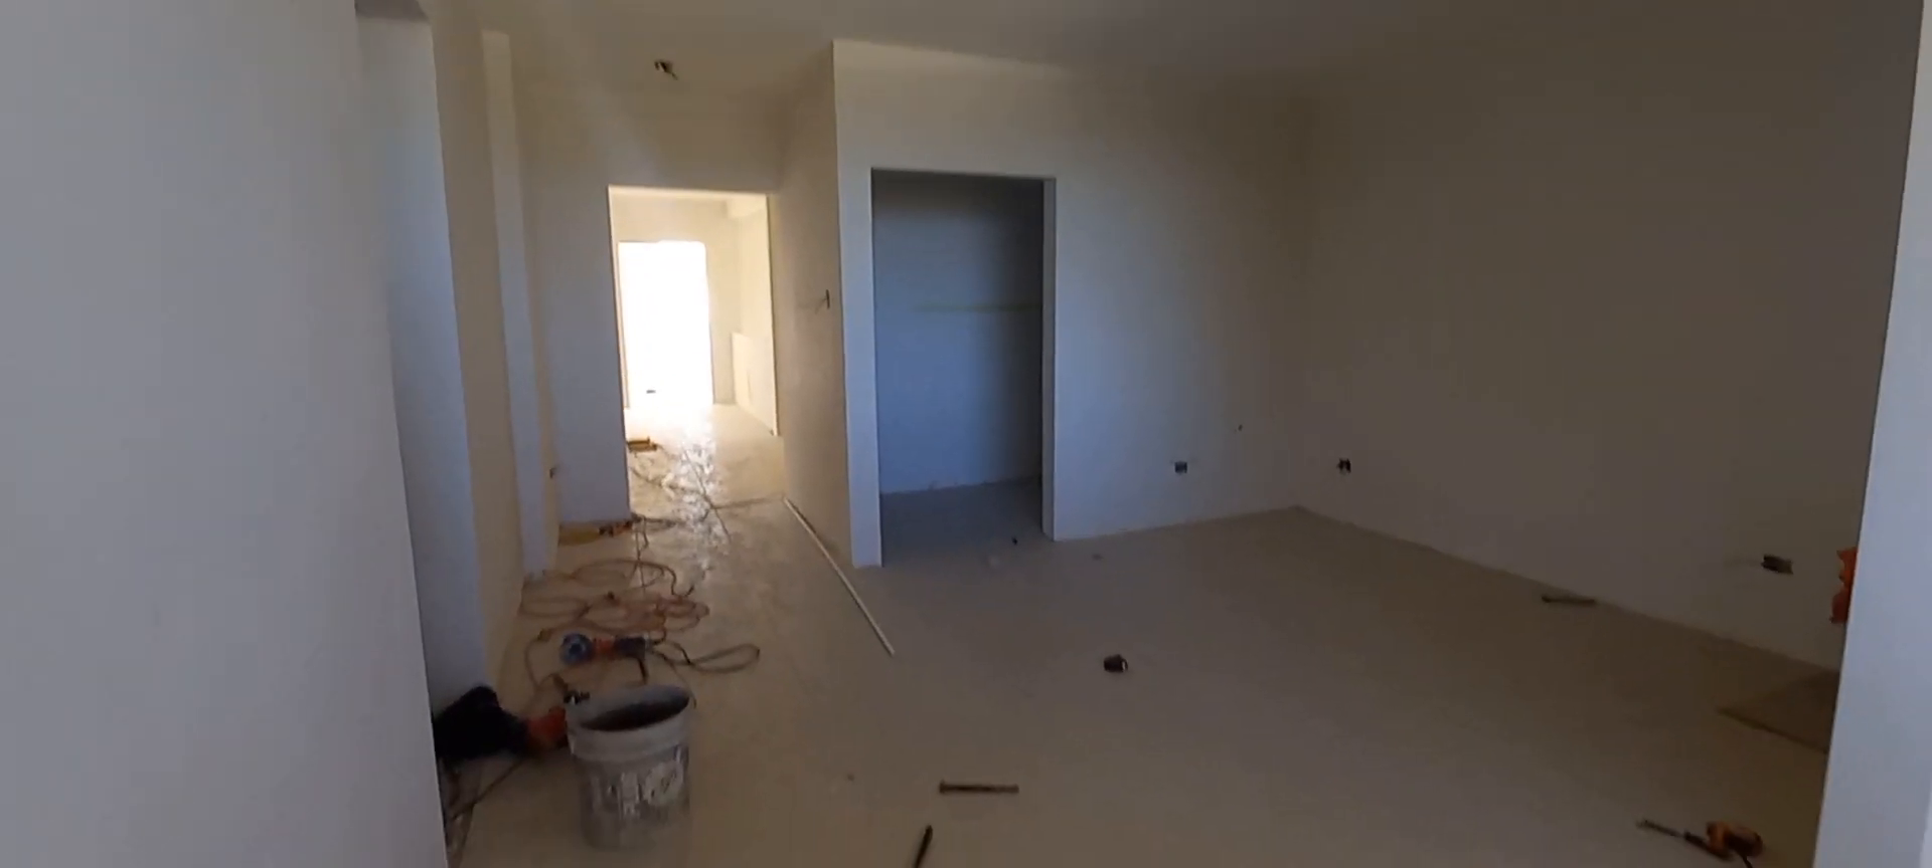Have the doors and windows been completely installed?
No.